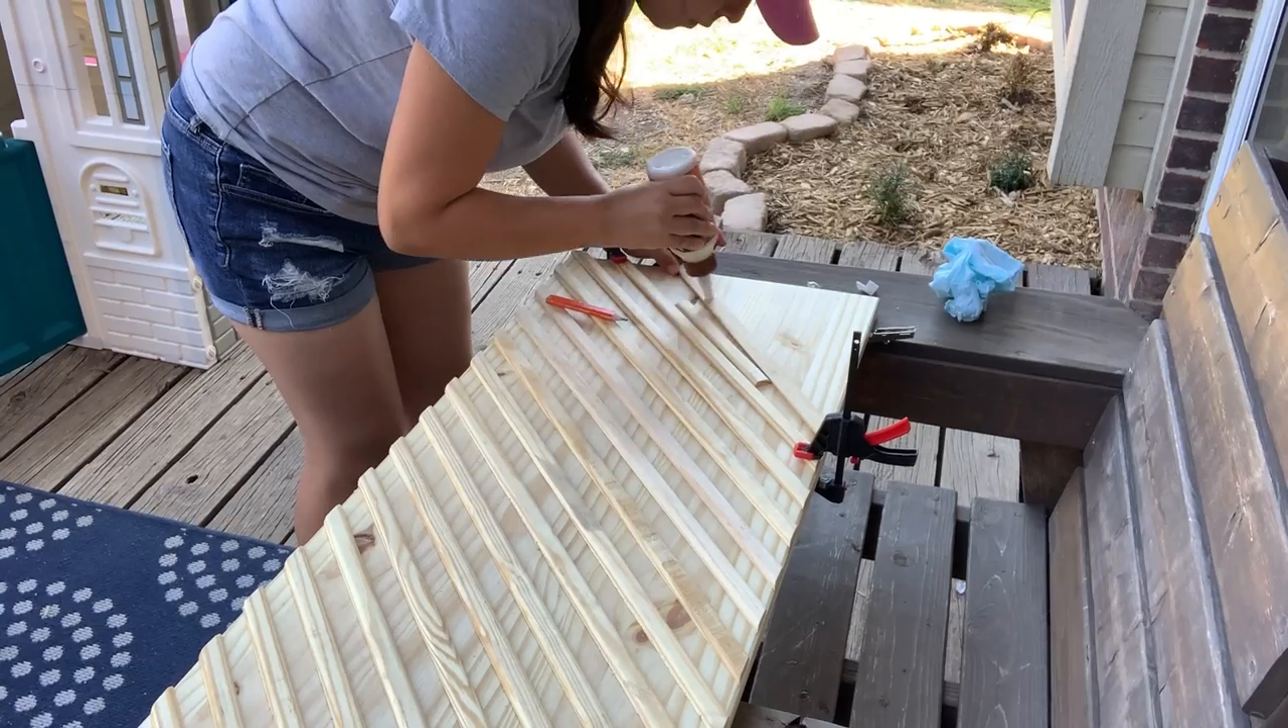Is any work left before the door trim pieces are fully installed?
Yes.